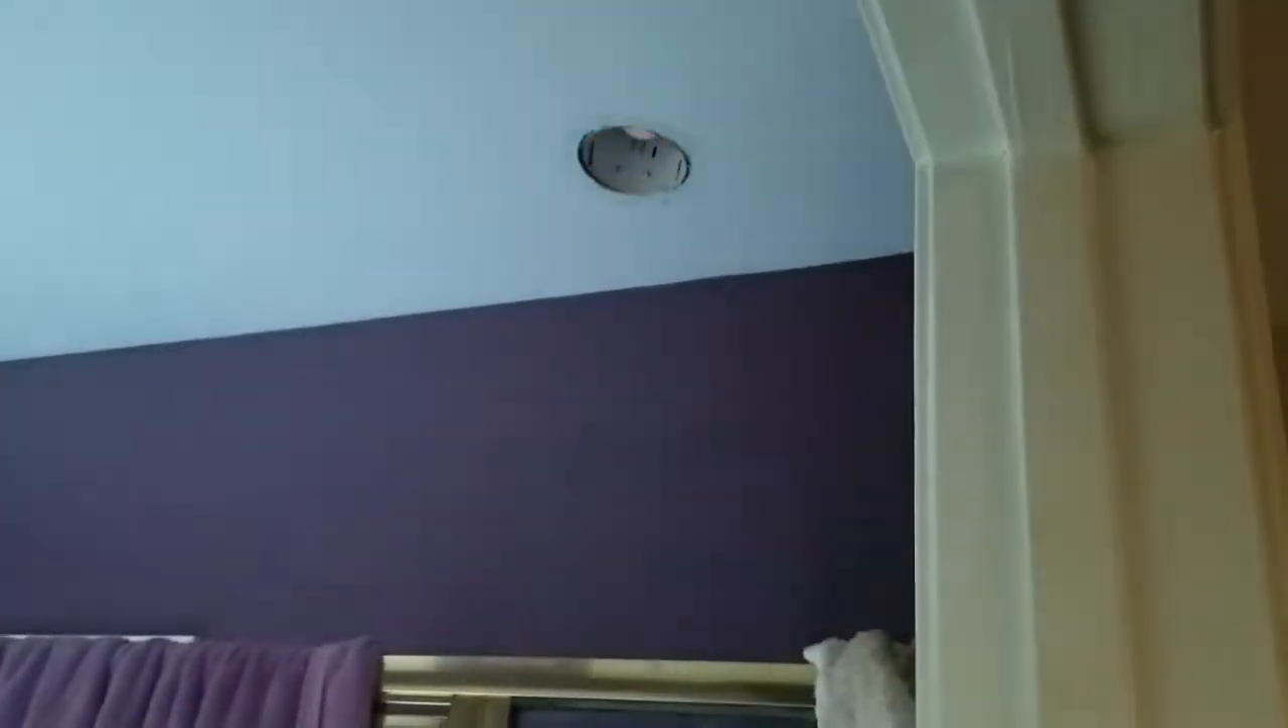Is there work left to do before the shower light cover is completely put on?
Yes.